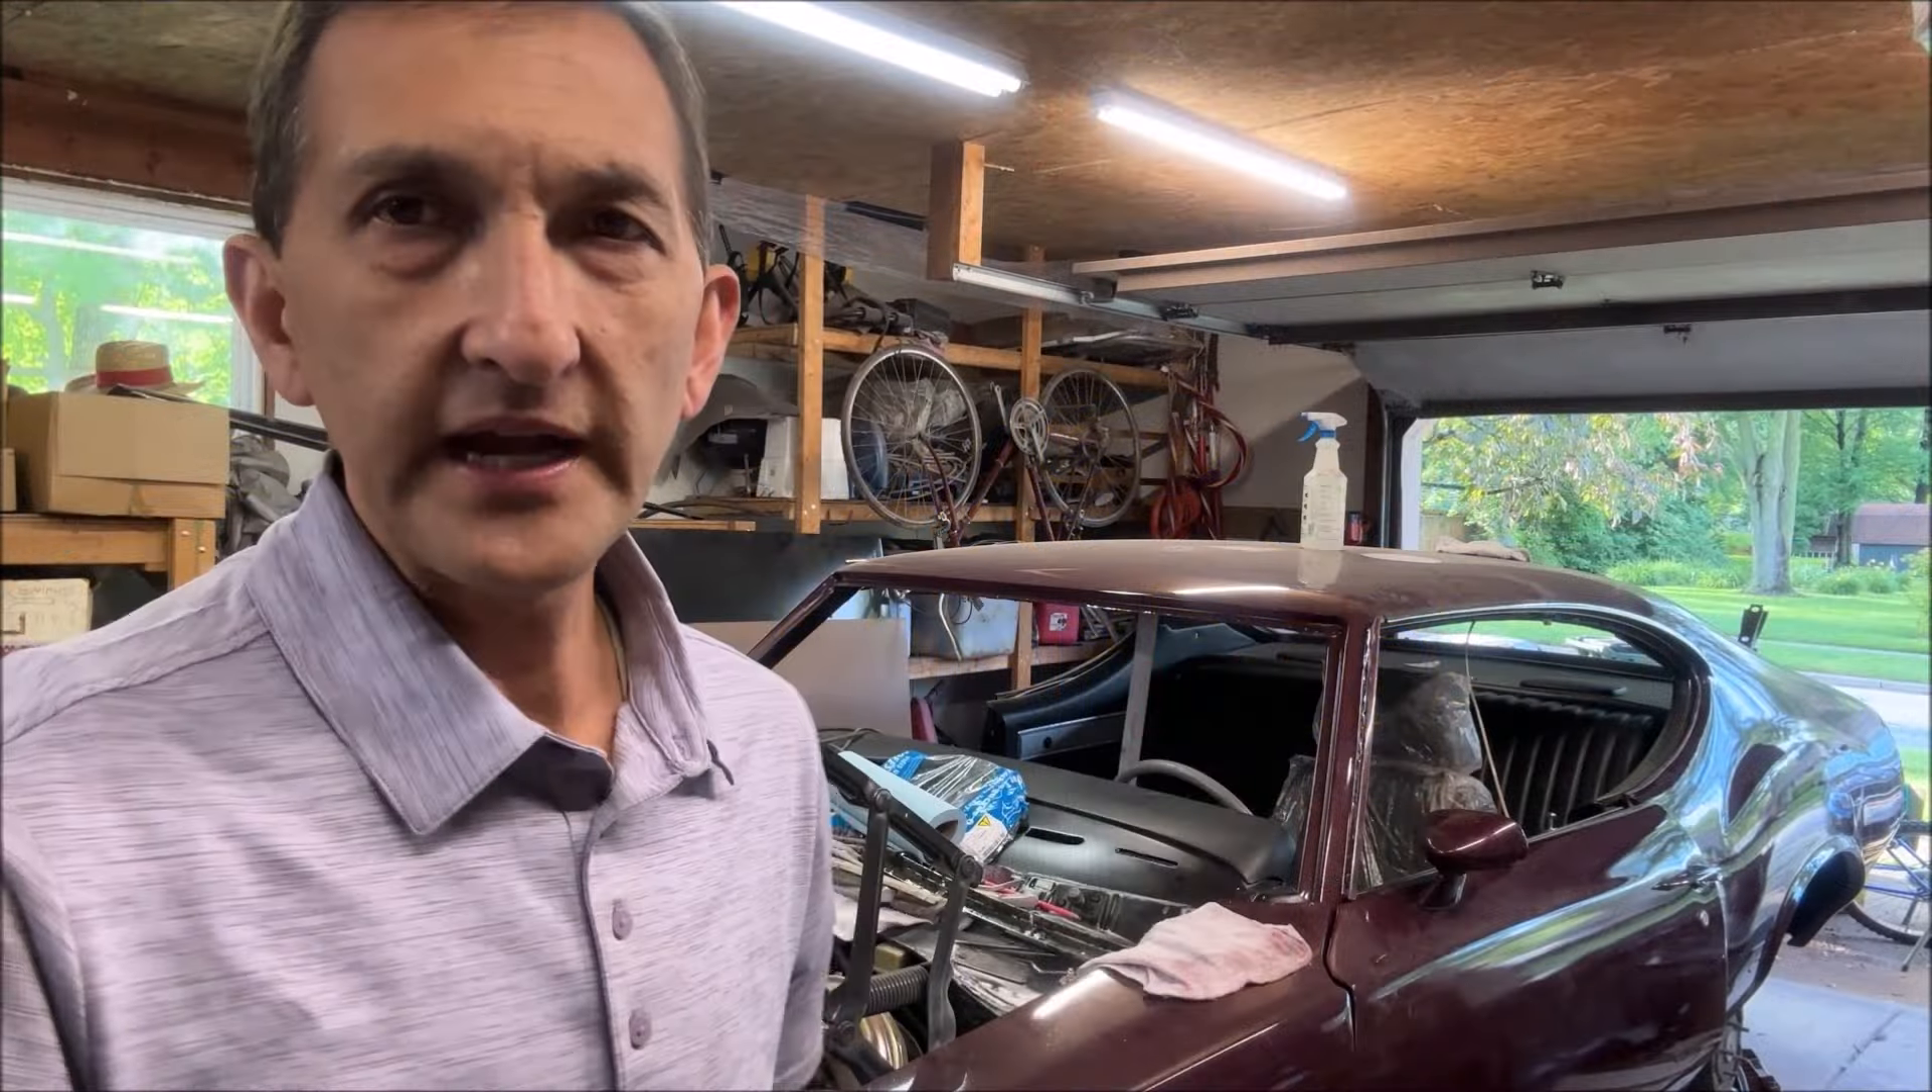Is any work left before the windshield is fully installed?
Yes.